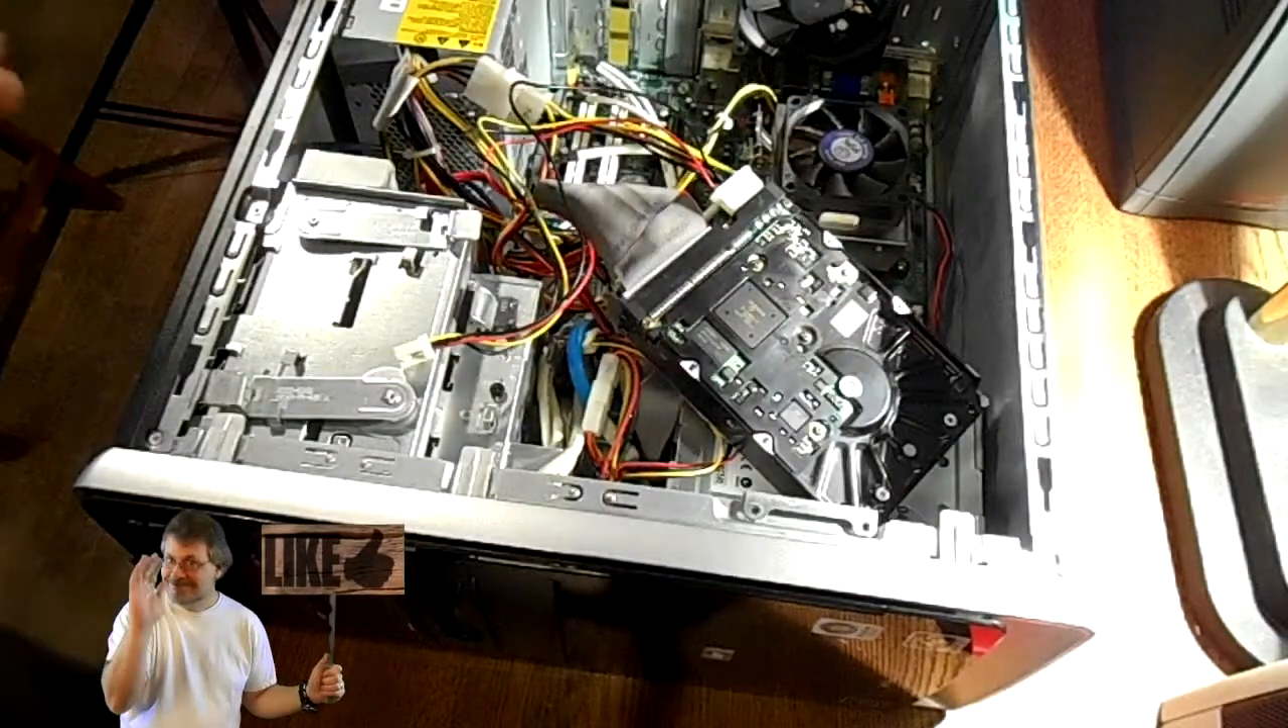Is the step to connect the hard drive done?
Yes.